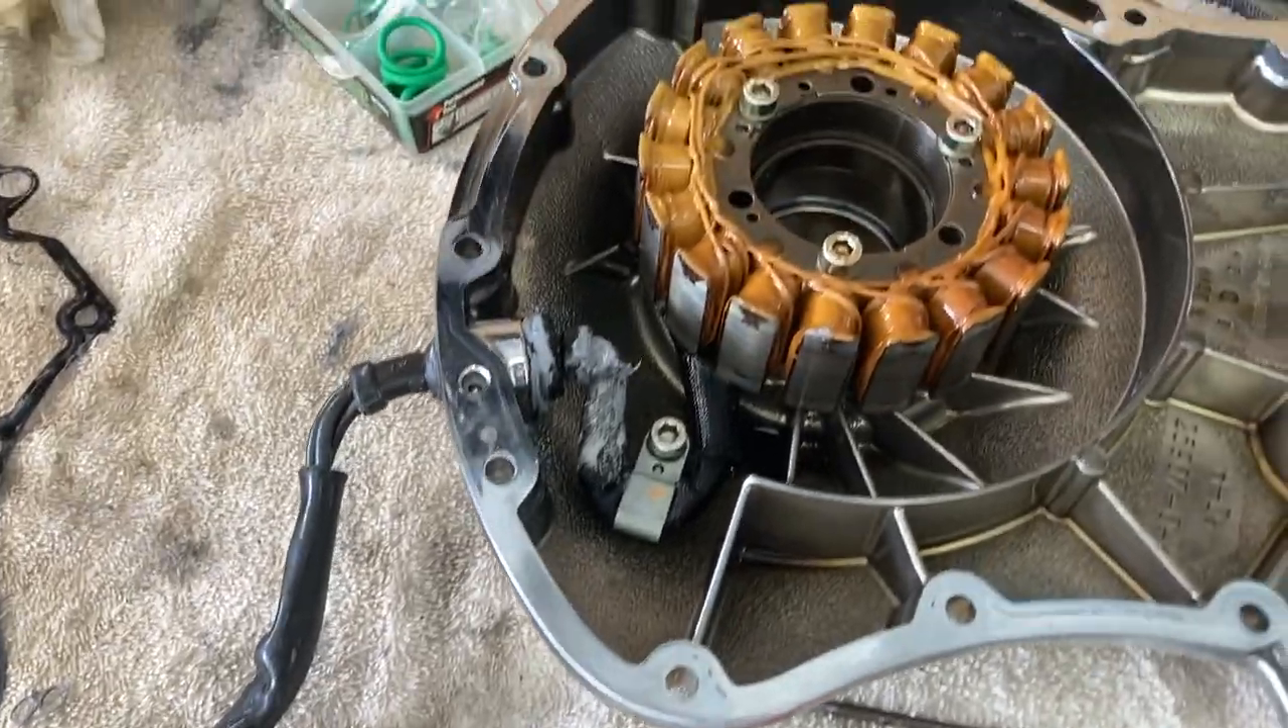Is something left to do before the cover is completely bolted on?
Yes.